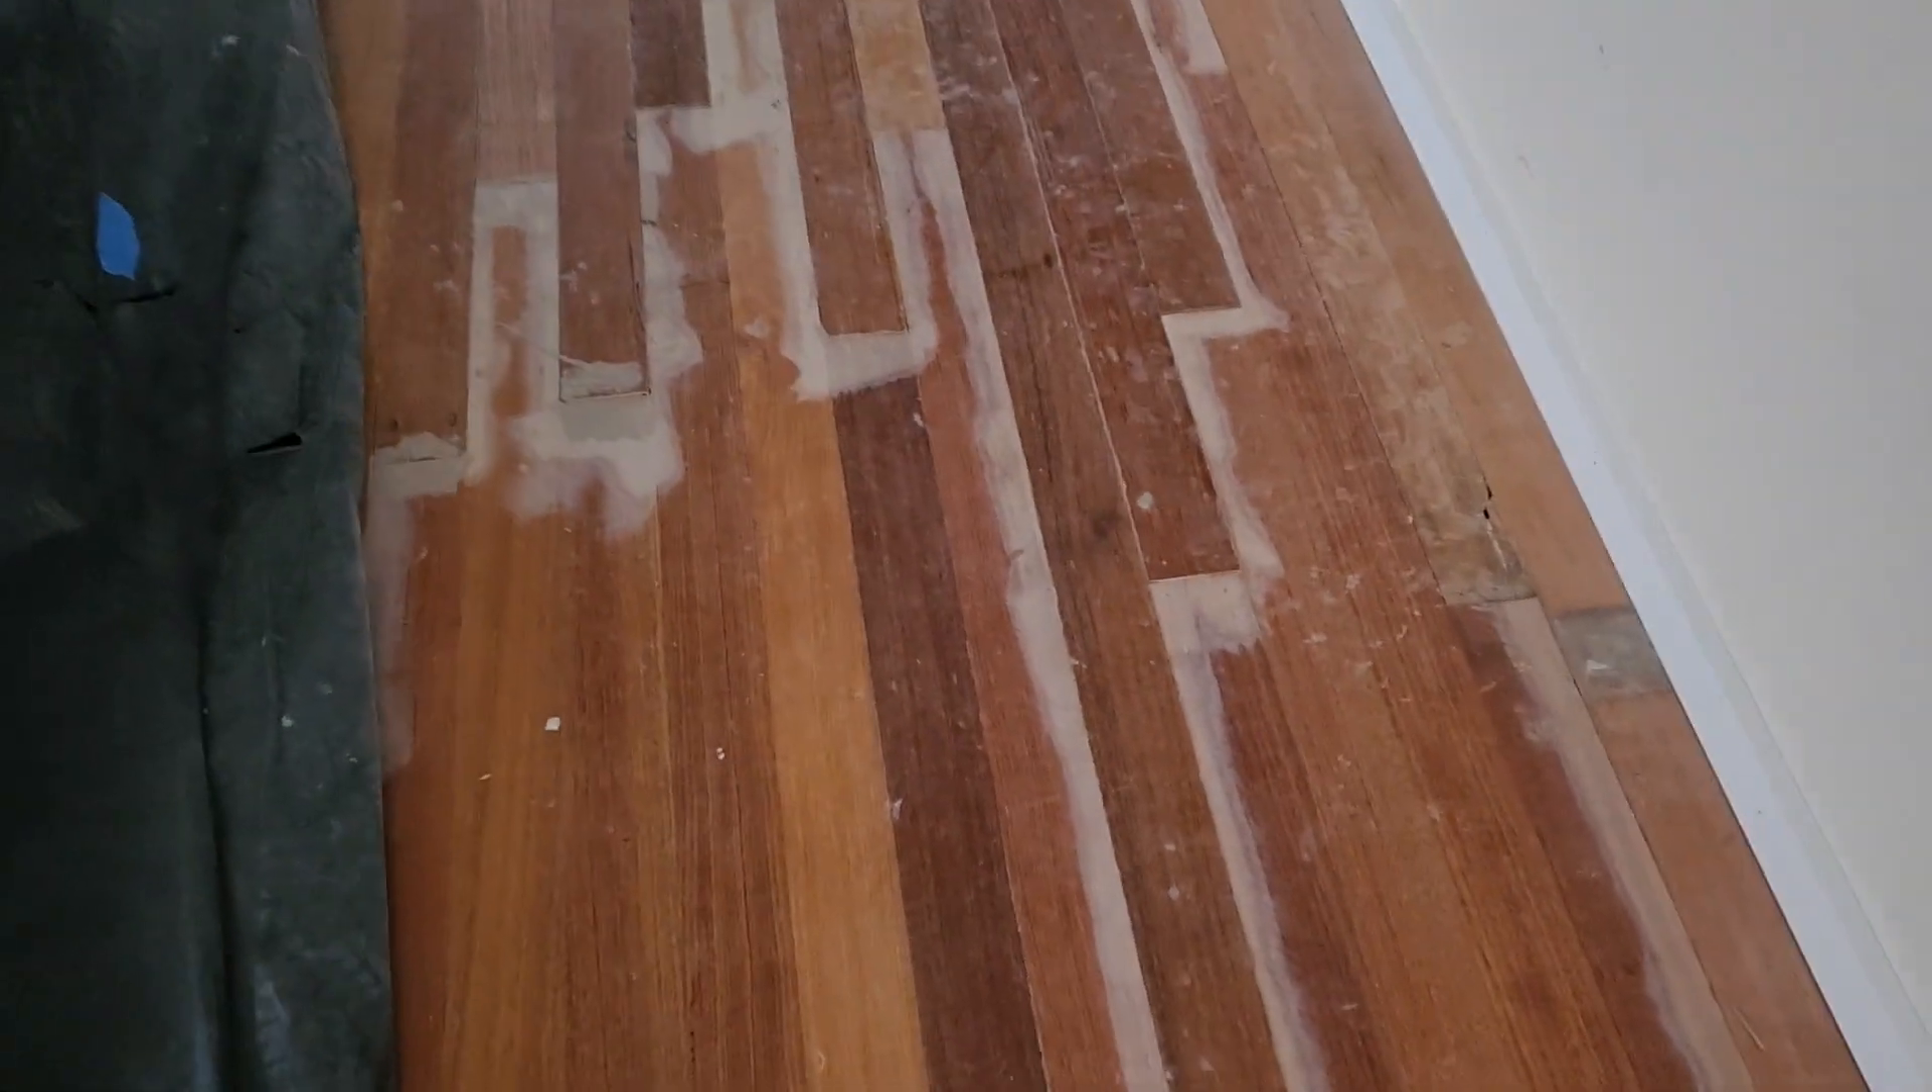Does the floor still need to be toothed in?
No.